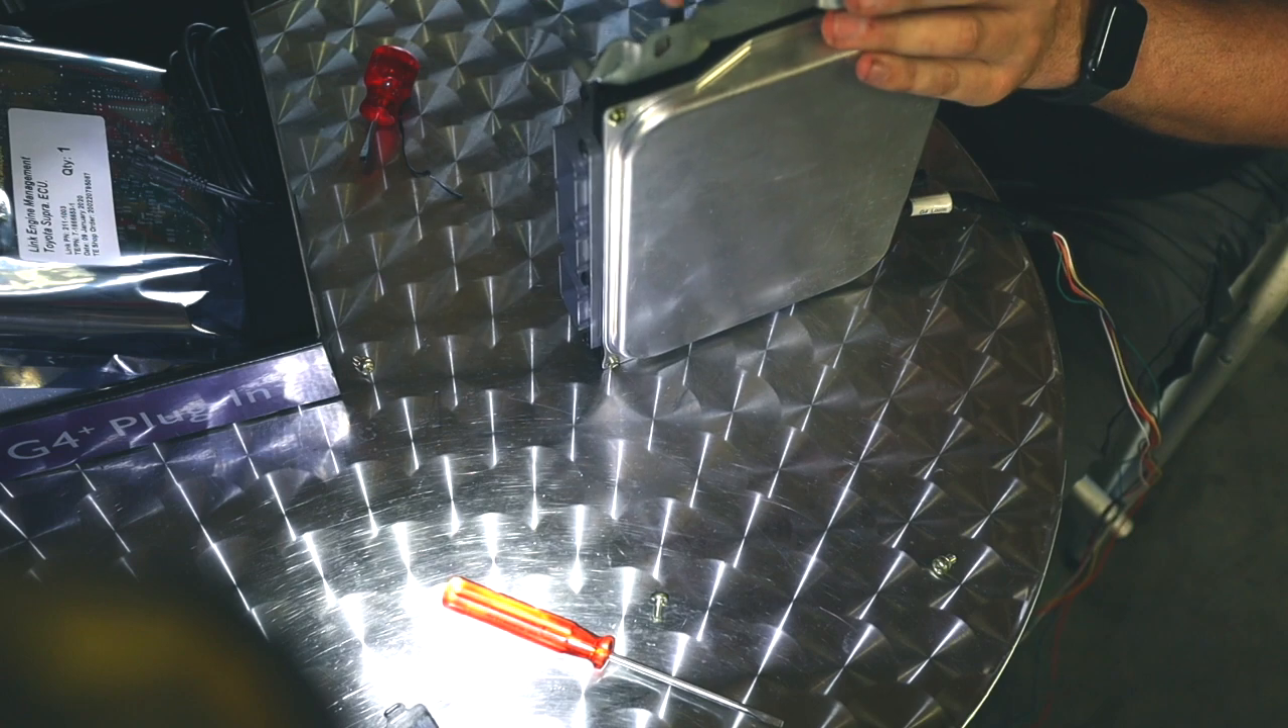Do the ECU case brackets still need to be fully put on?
Yes.